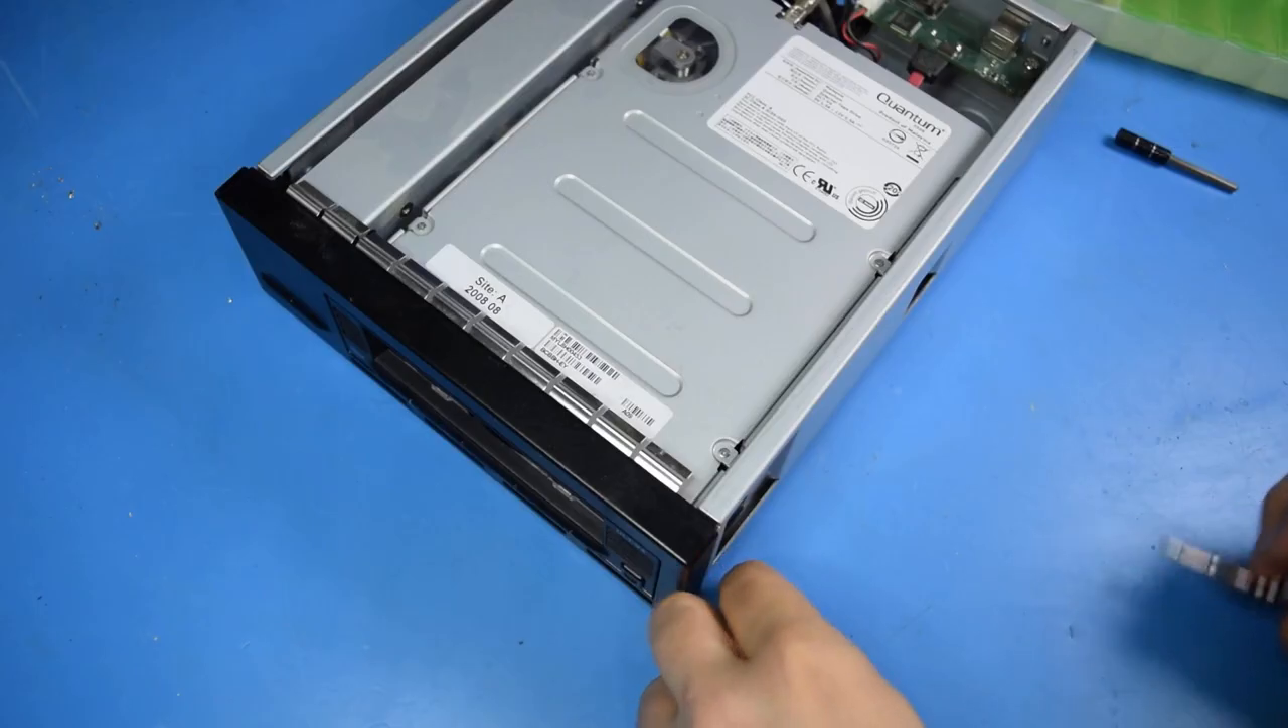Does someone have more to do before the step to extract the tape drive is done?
Yes.